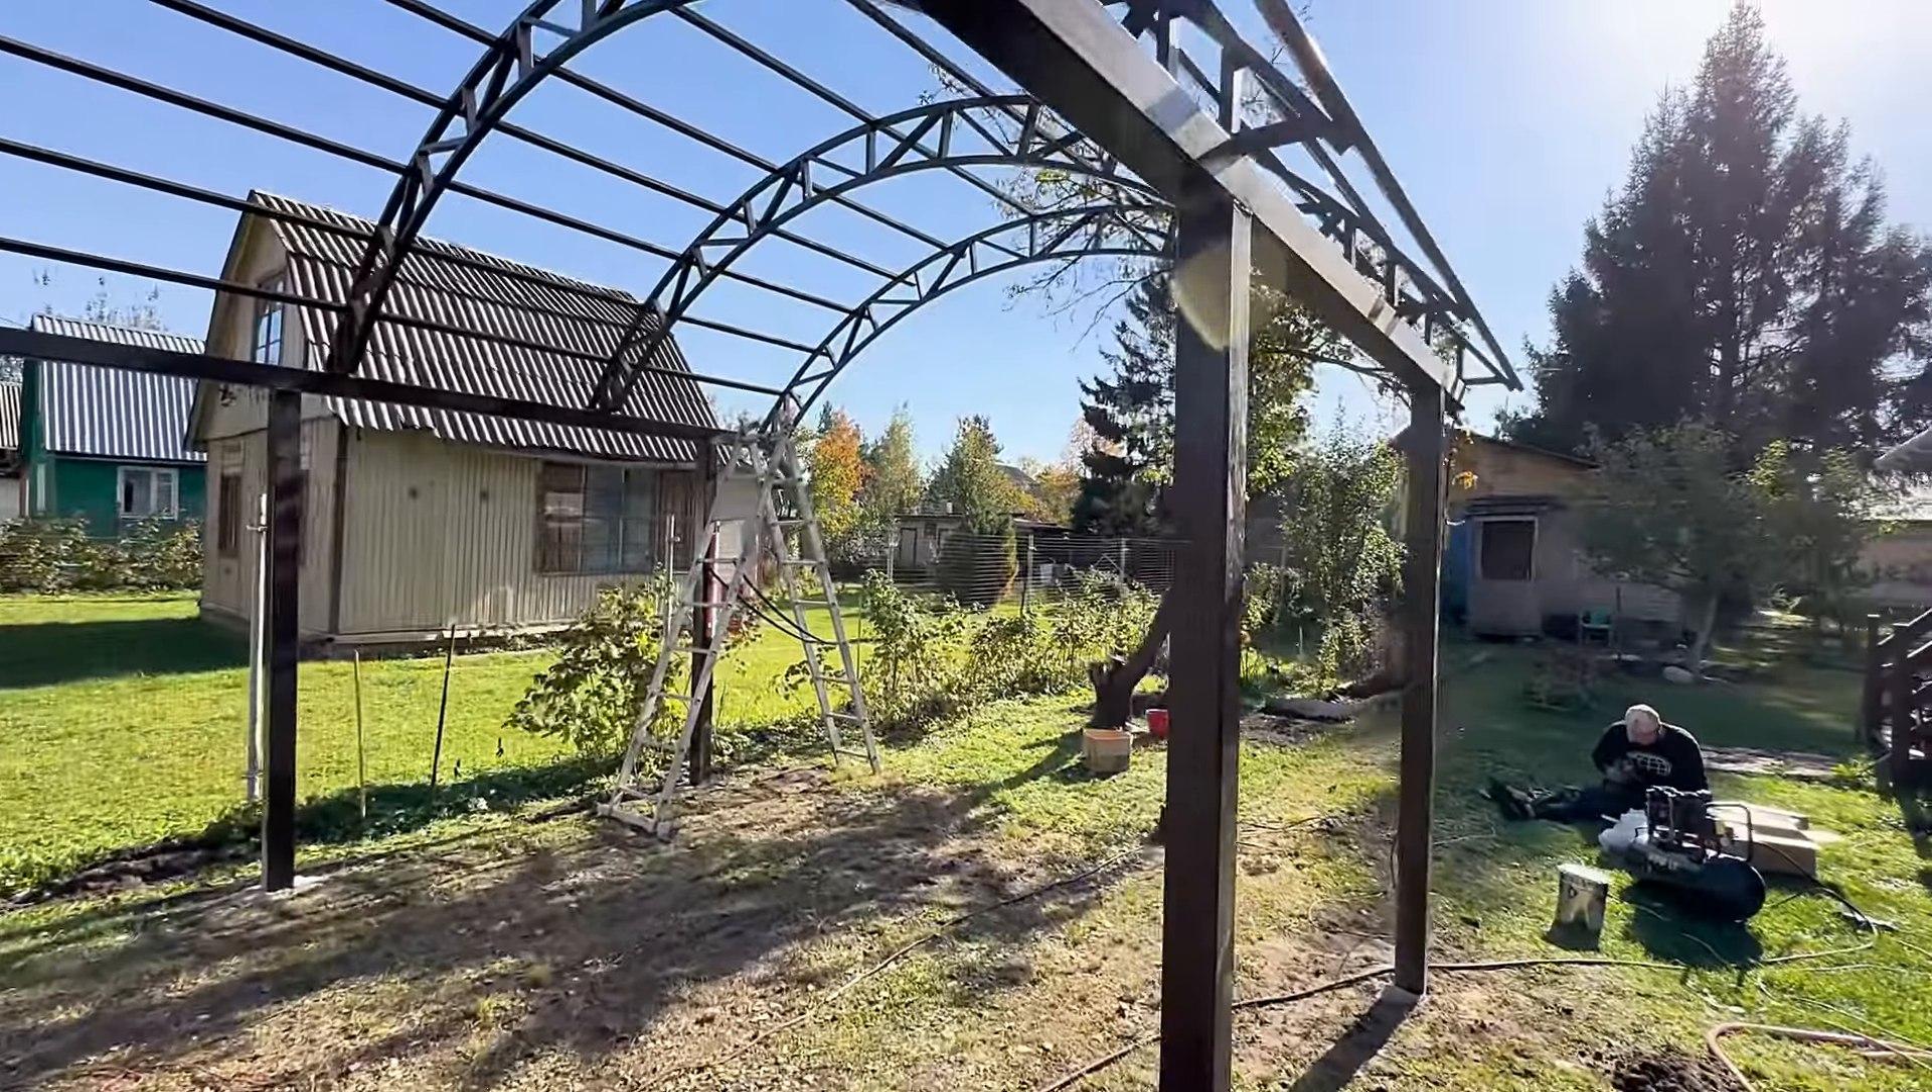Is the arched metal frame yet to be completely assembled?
No.